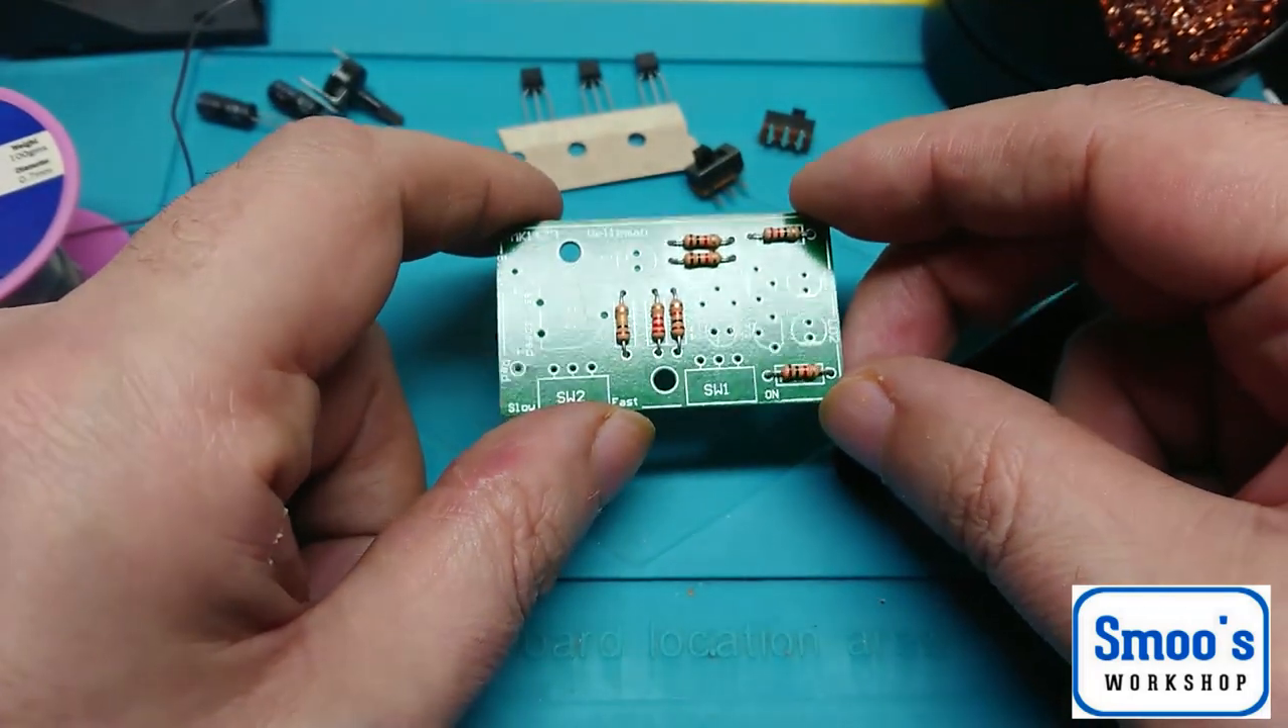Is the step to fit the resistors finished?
Yes.